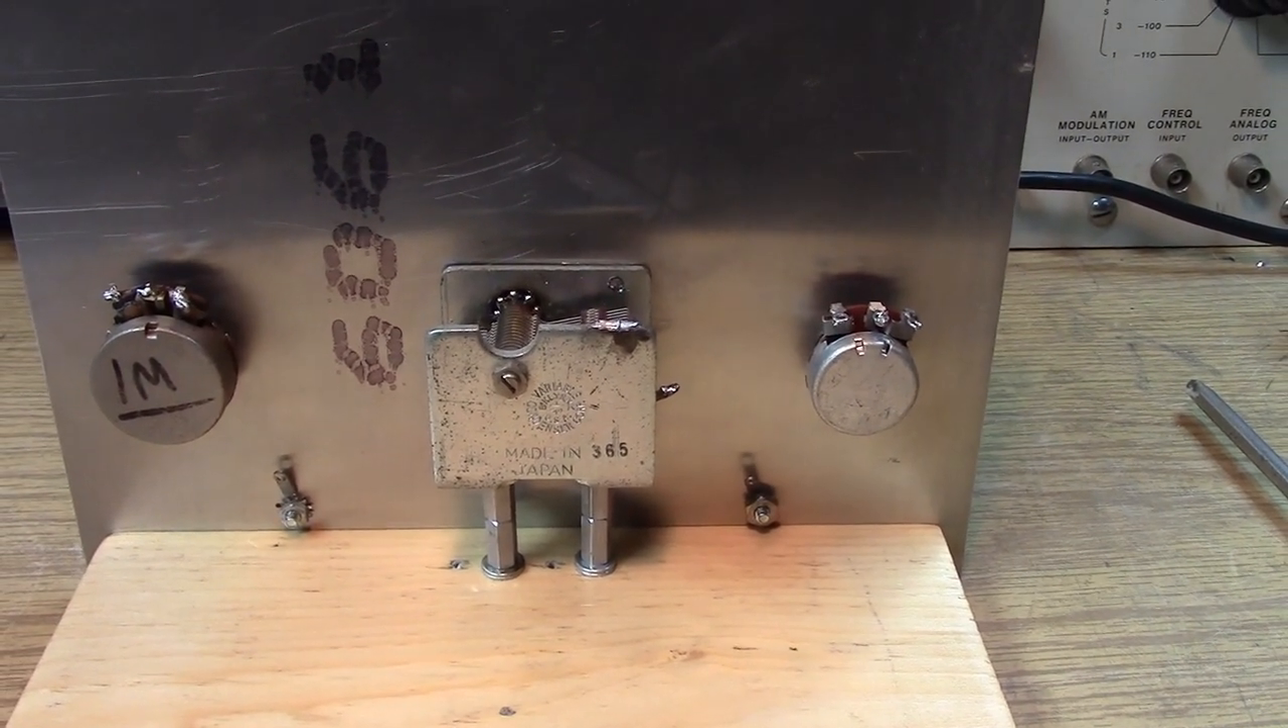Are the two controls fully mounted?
Yes.